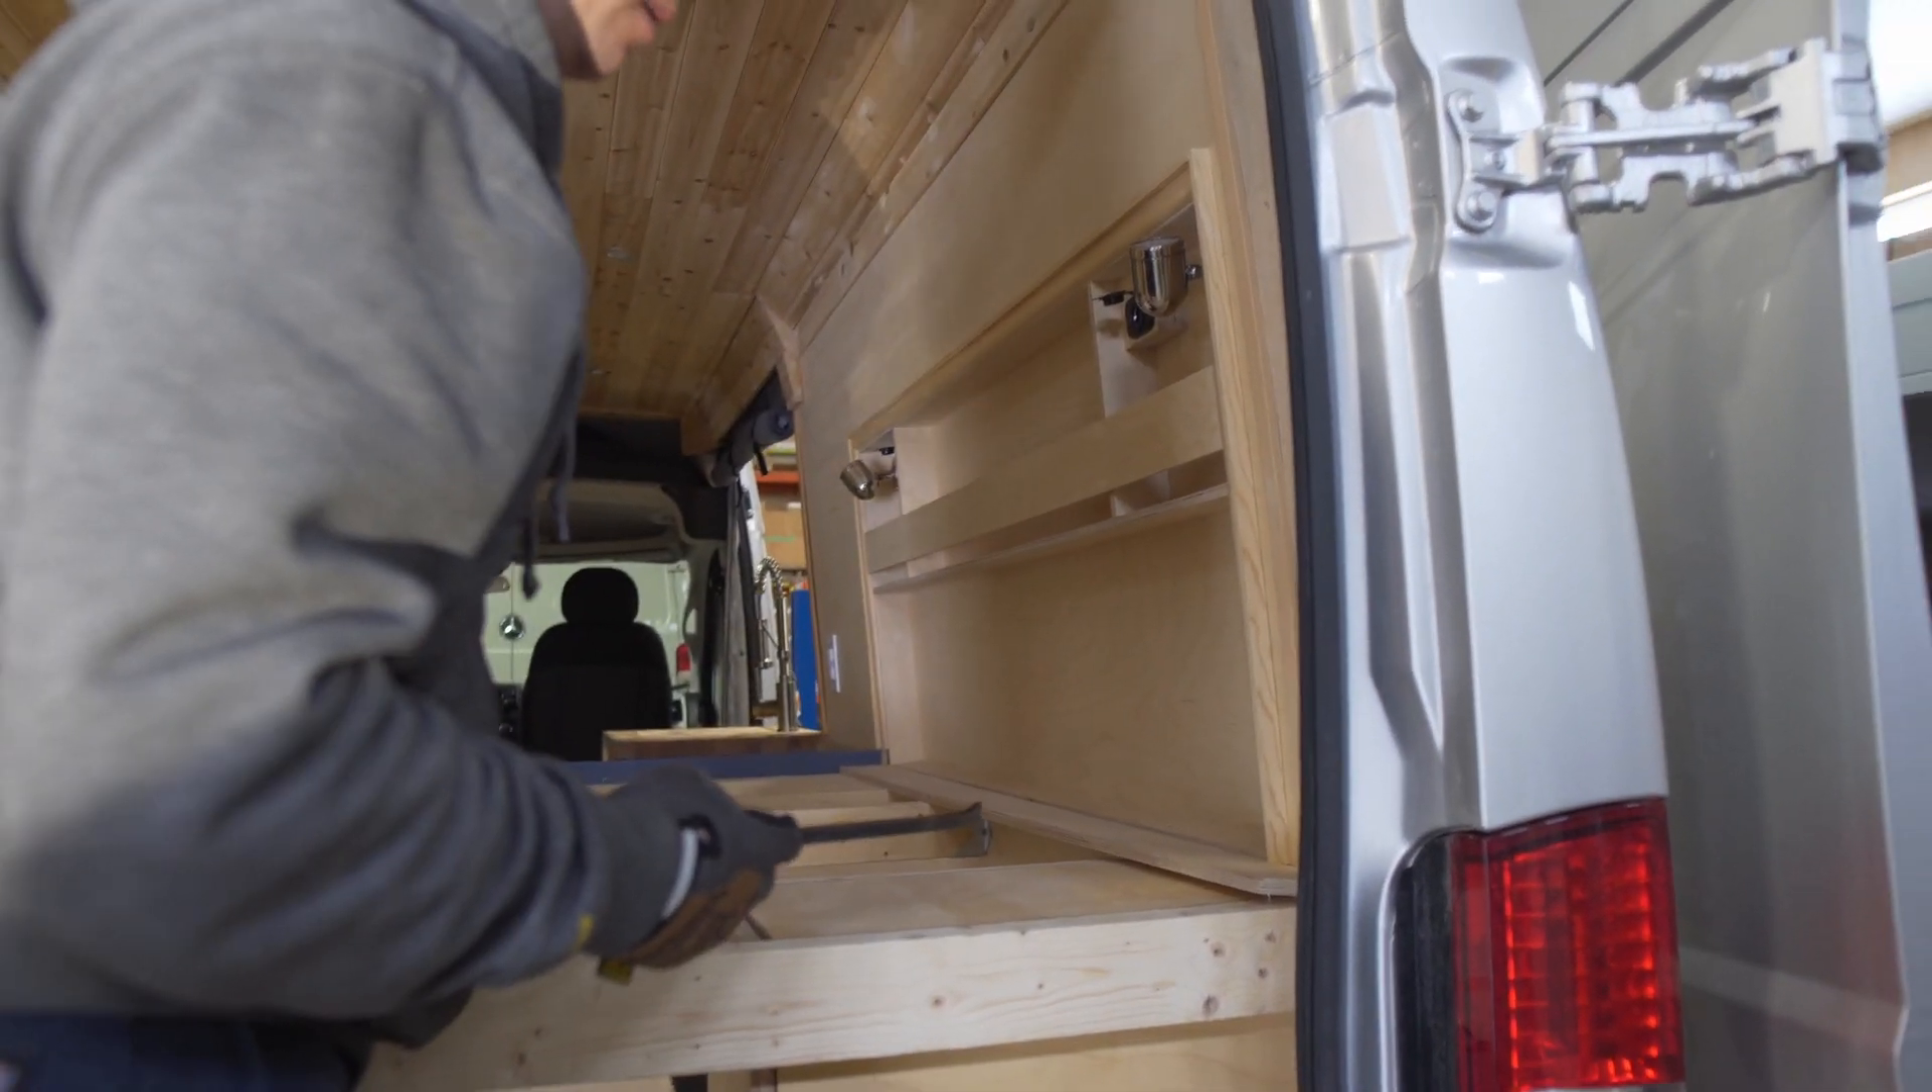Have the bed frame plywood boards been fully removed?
No.